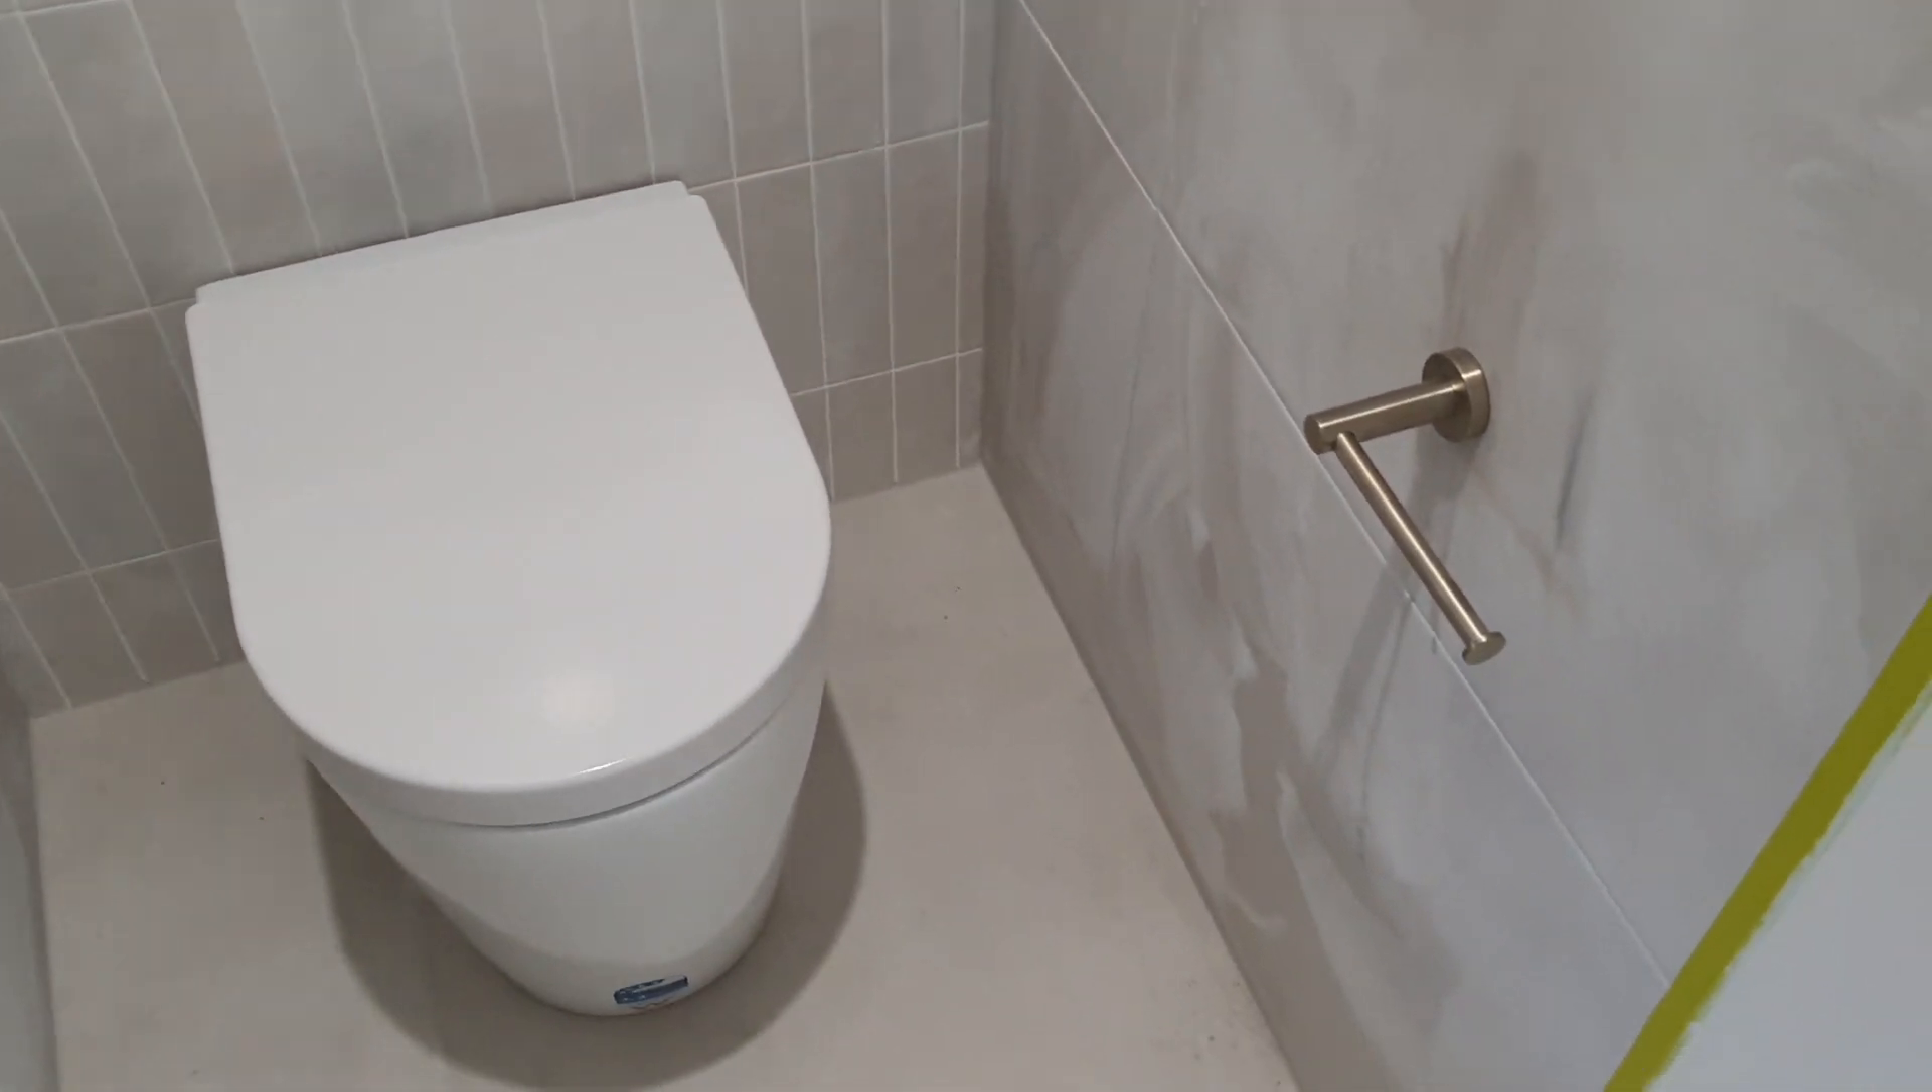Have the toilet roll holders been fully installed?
Yes.